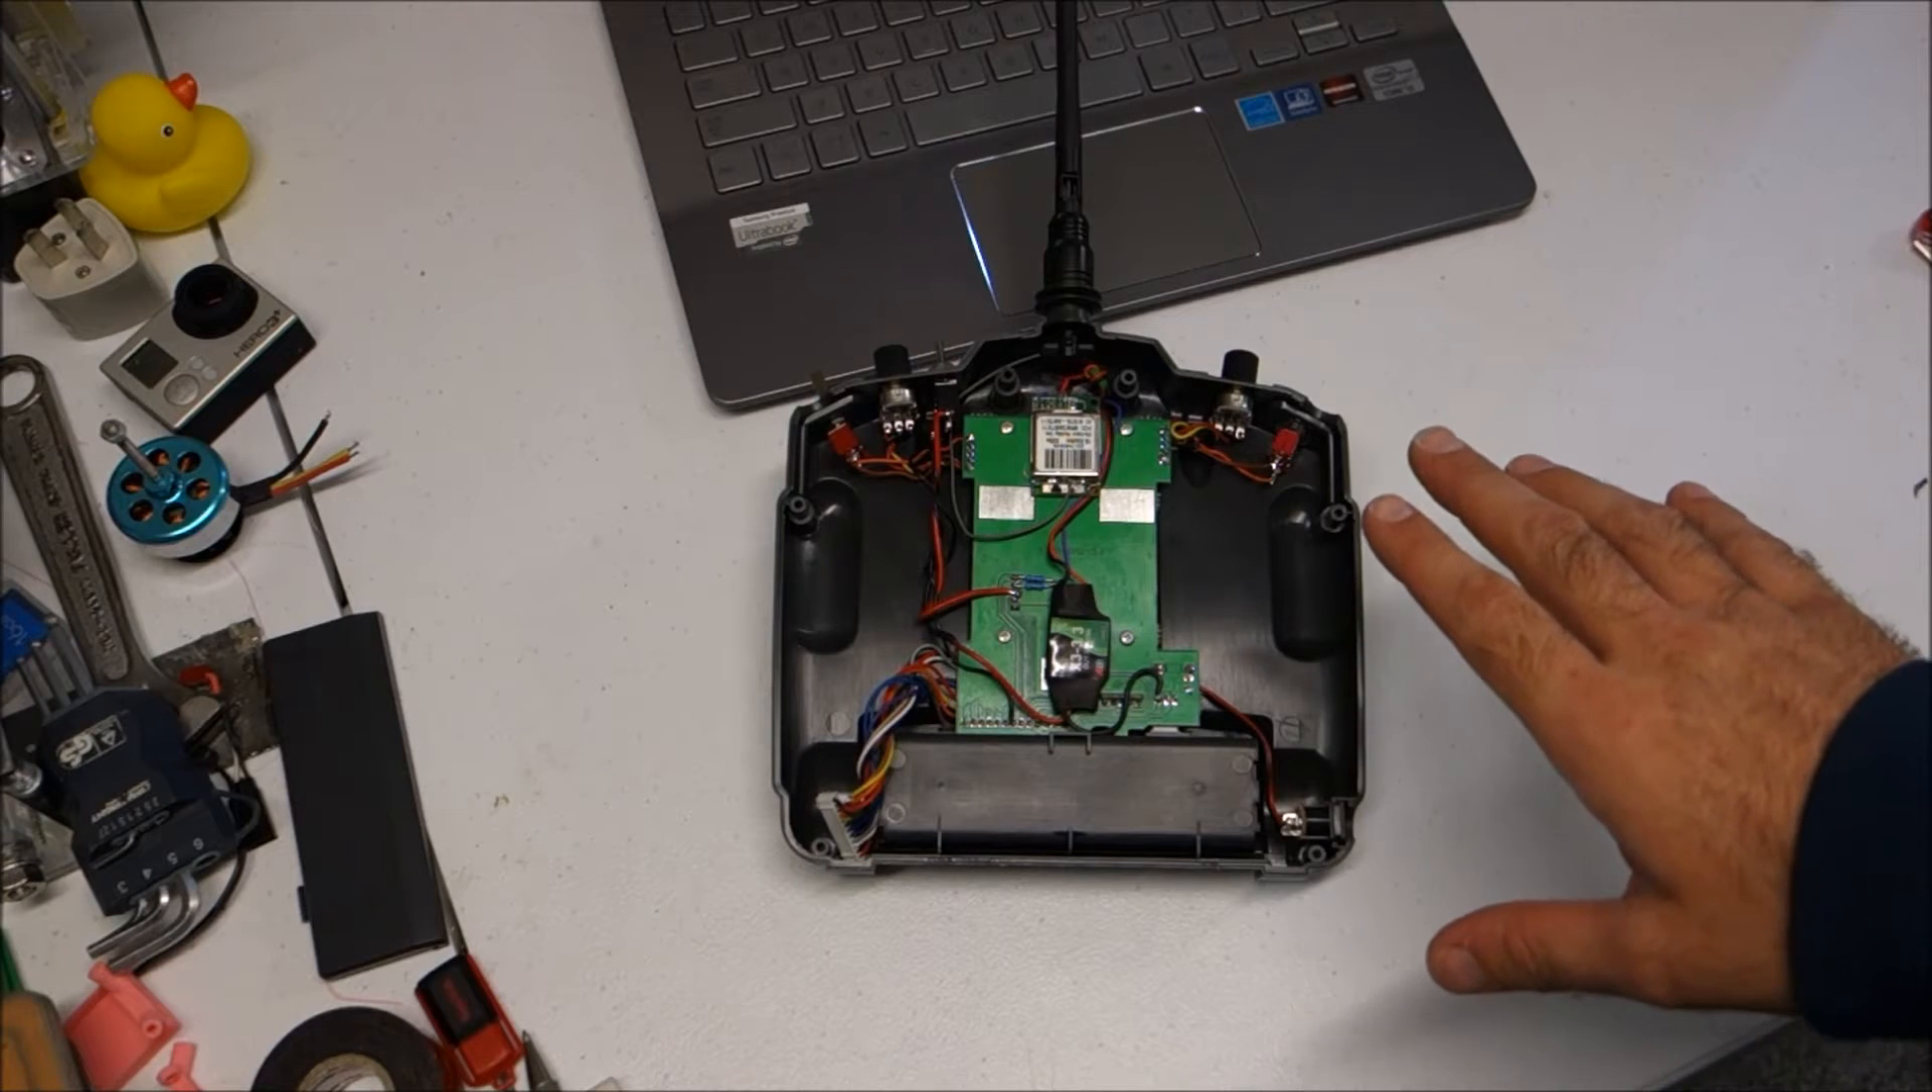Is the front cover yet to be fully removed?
No.